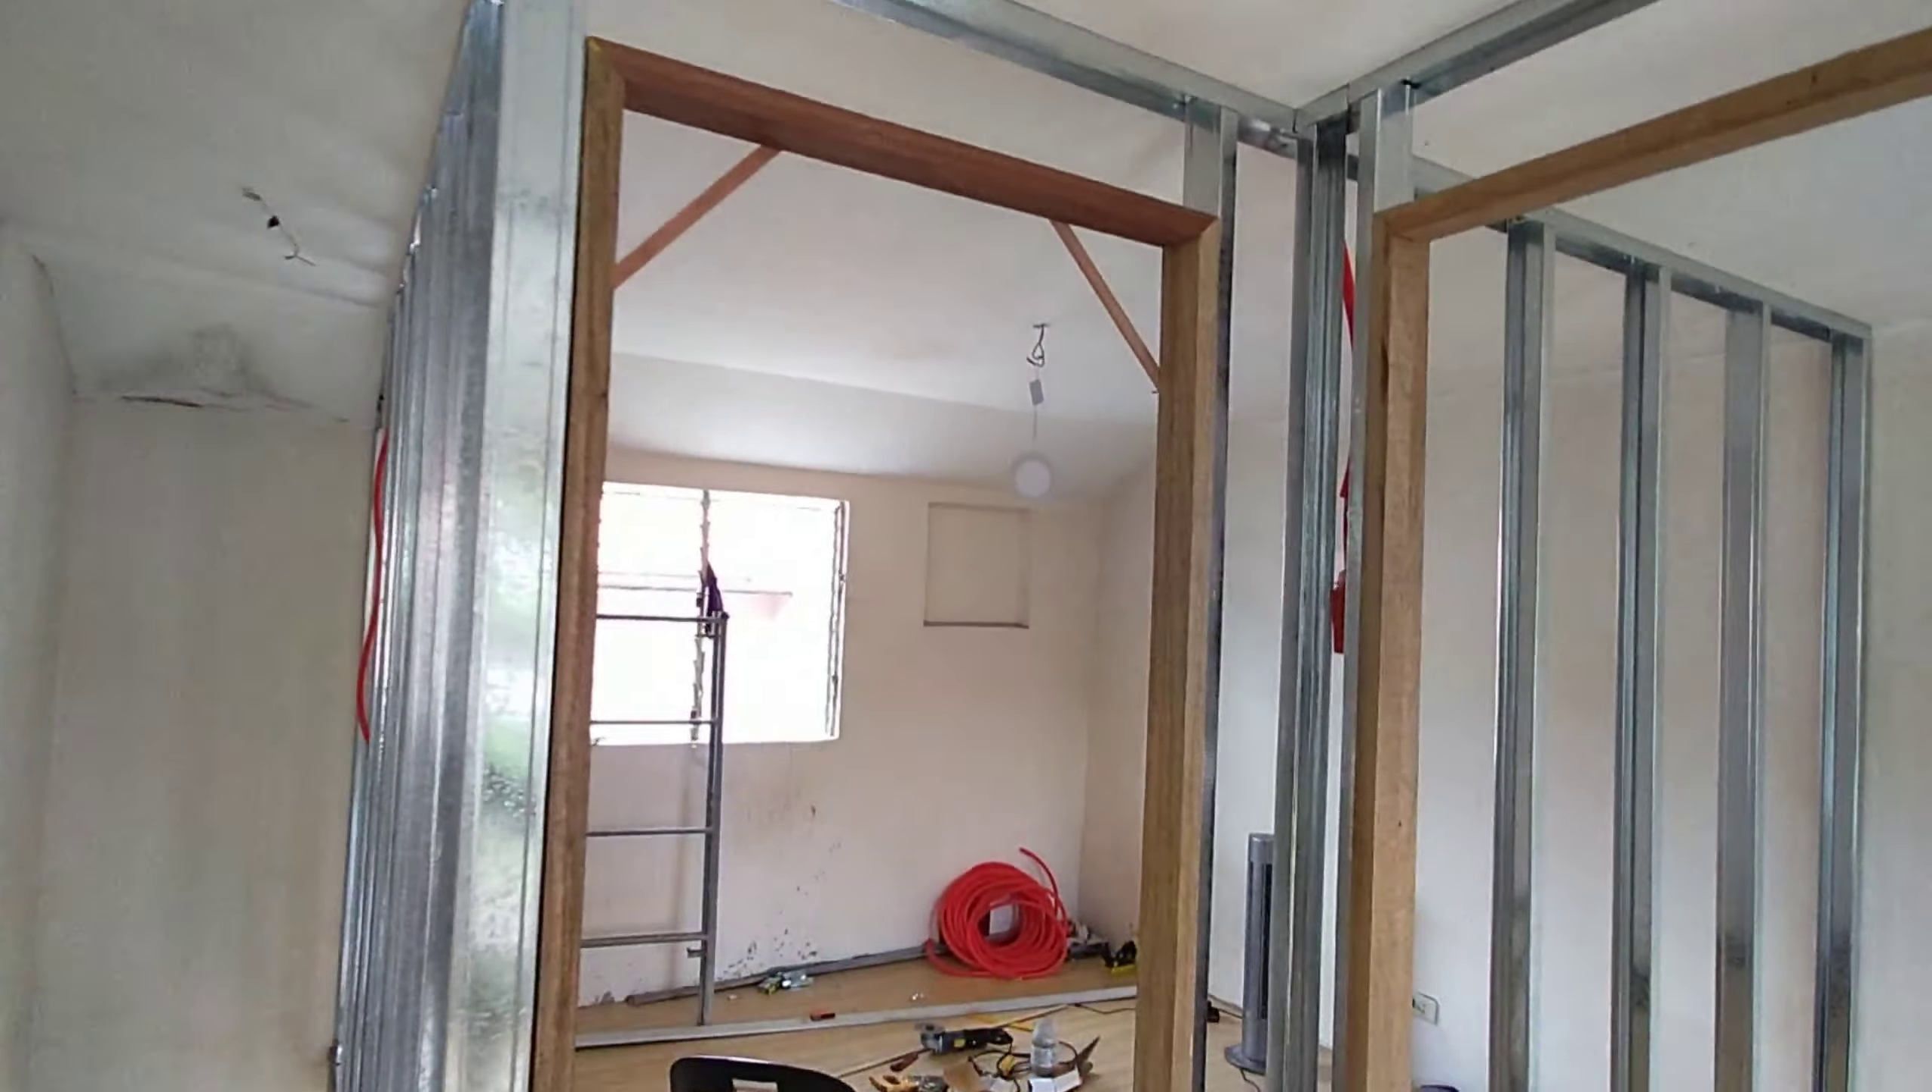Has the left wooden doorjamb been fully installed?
Yes.